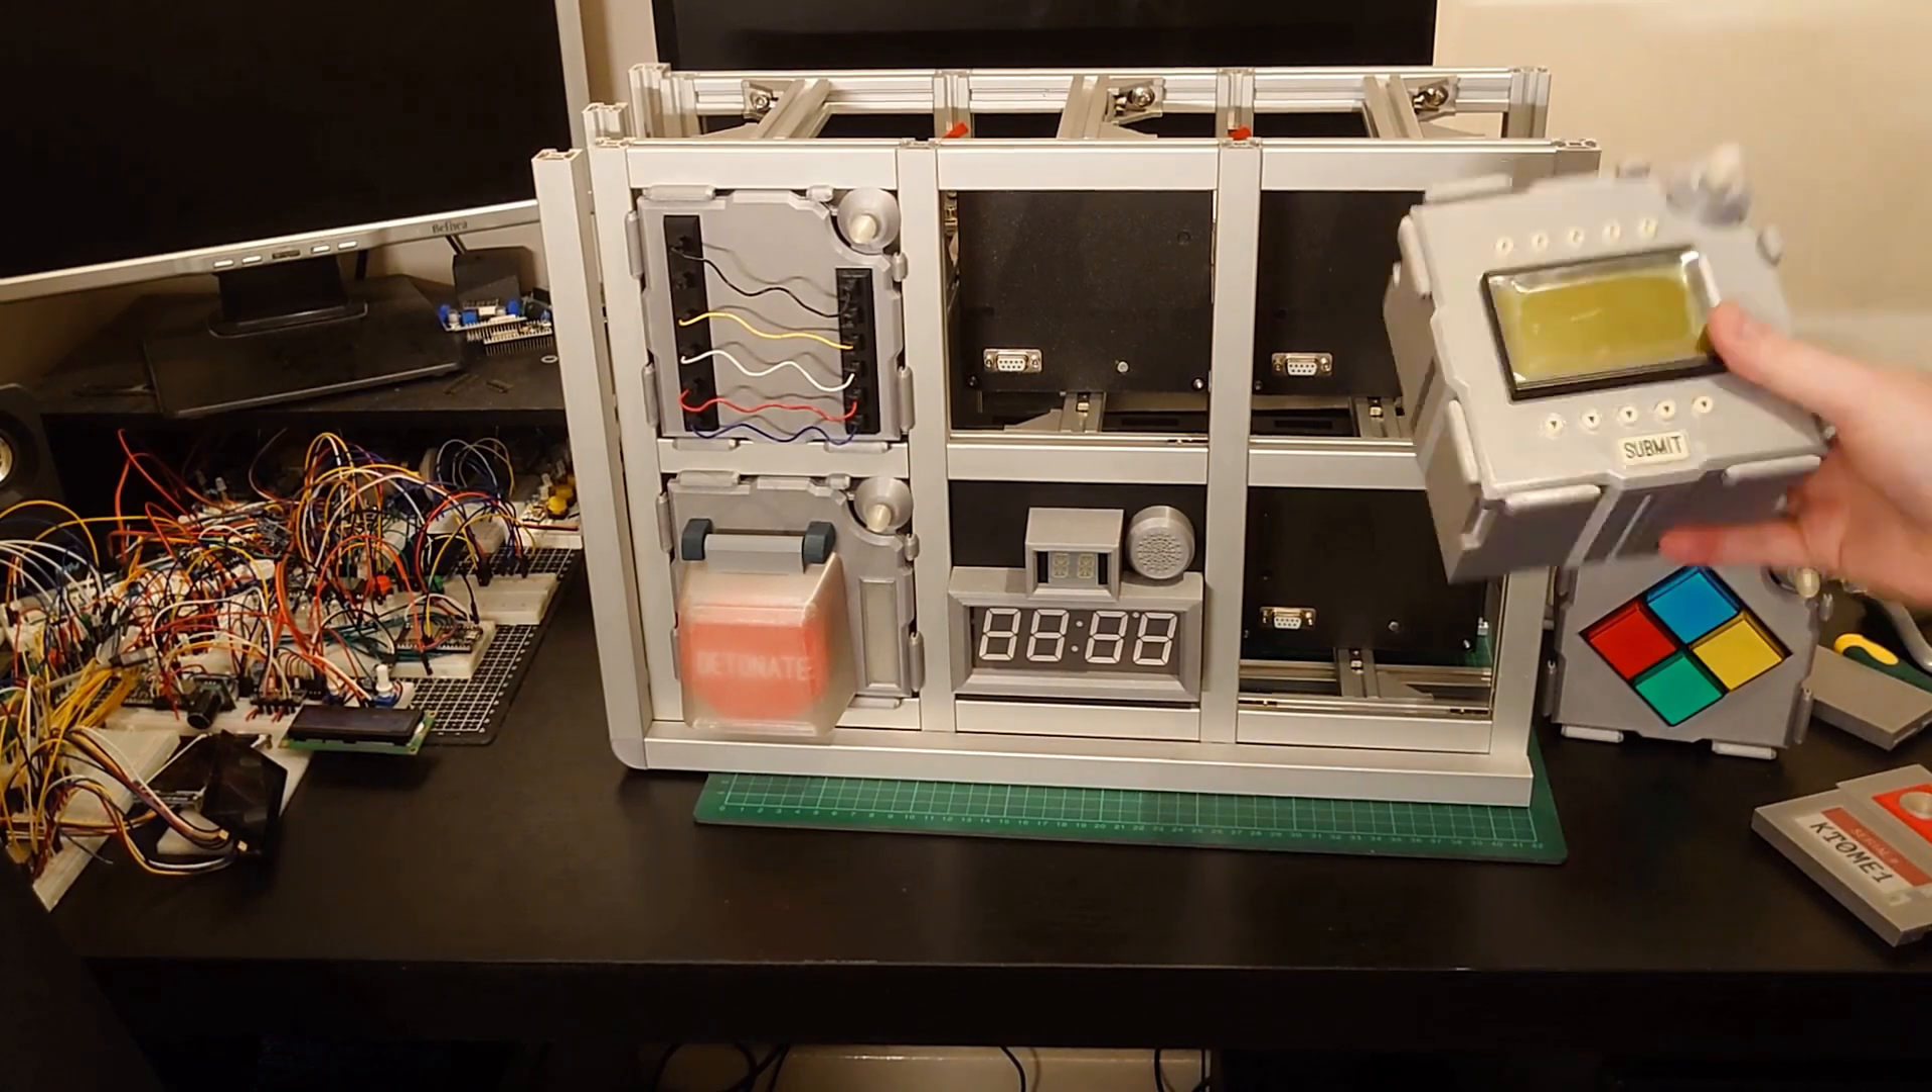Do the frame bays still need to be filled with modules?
Yes.